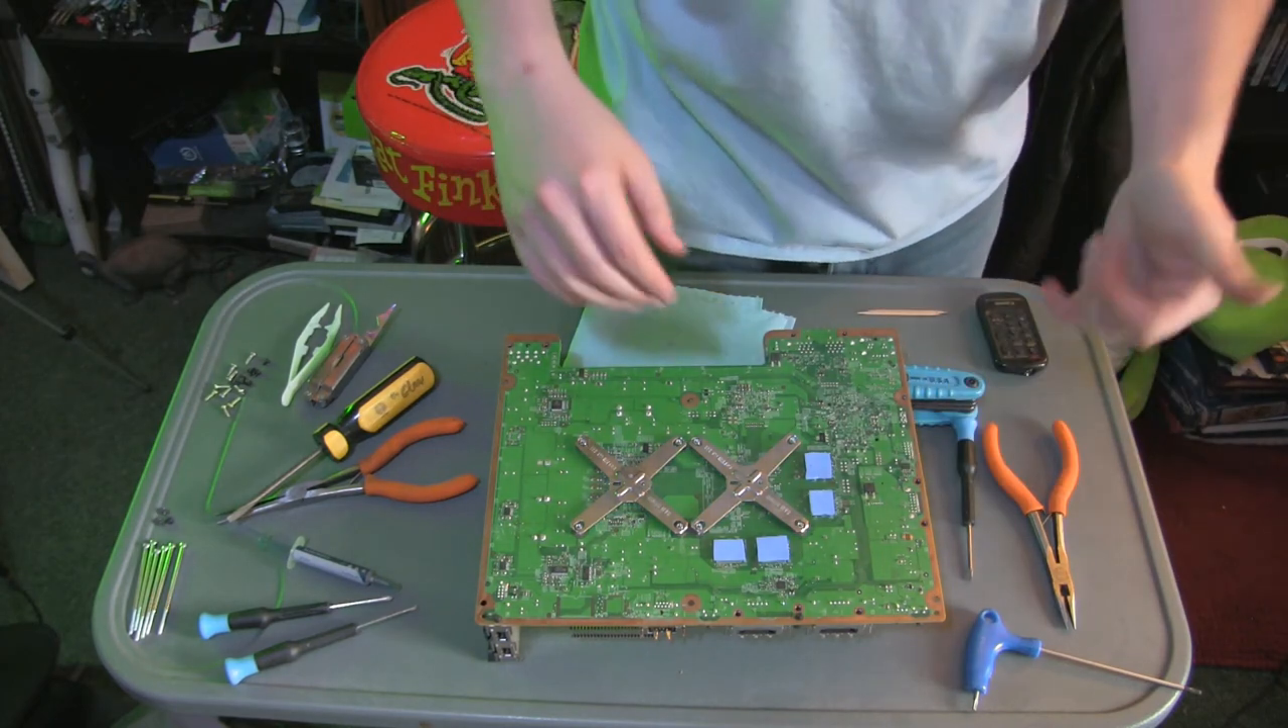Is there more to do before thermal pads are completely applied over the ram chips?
No.